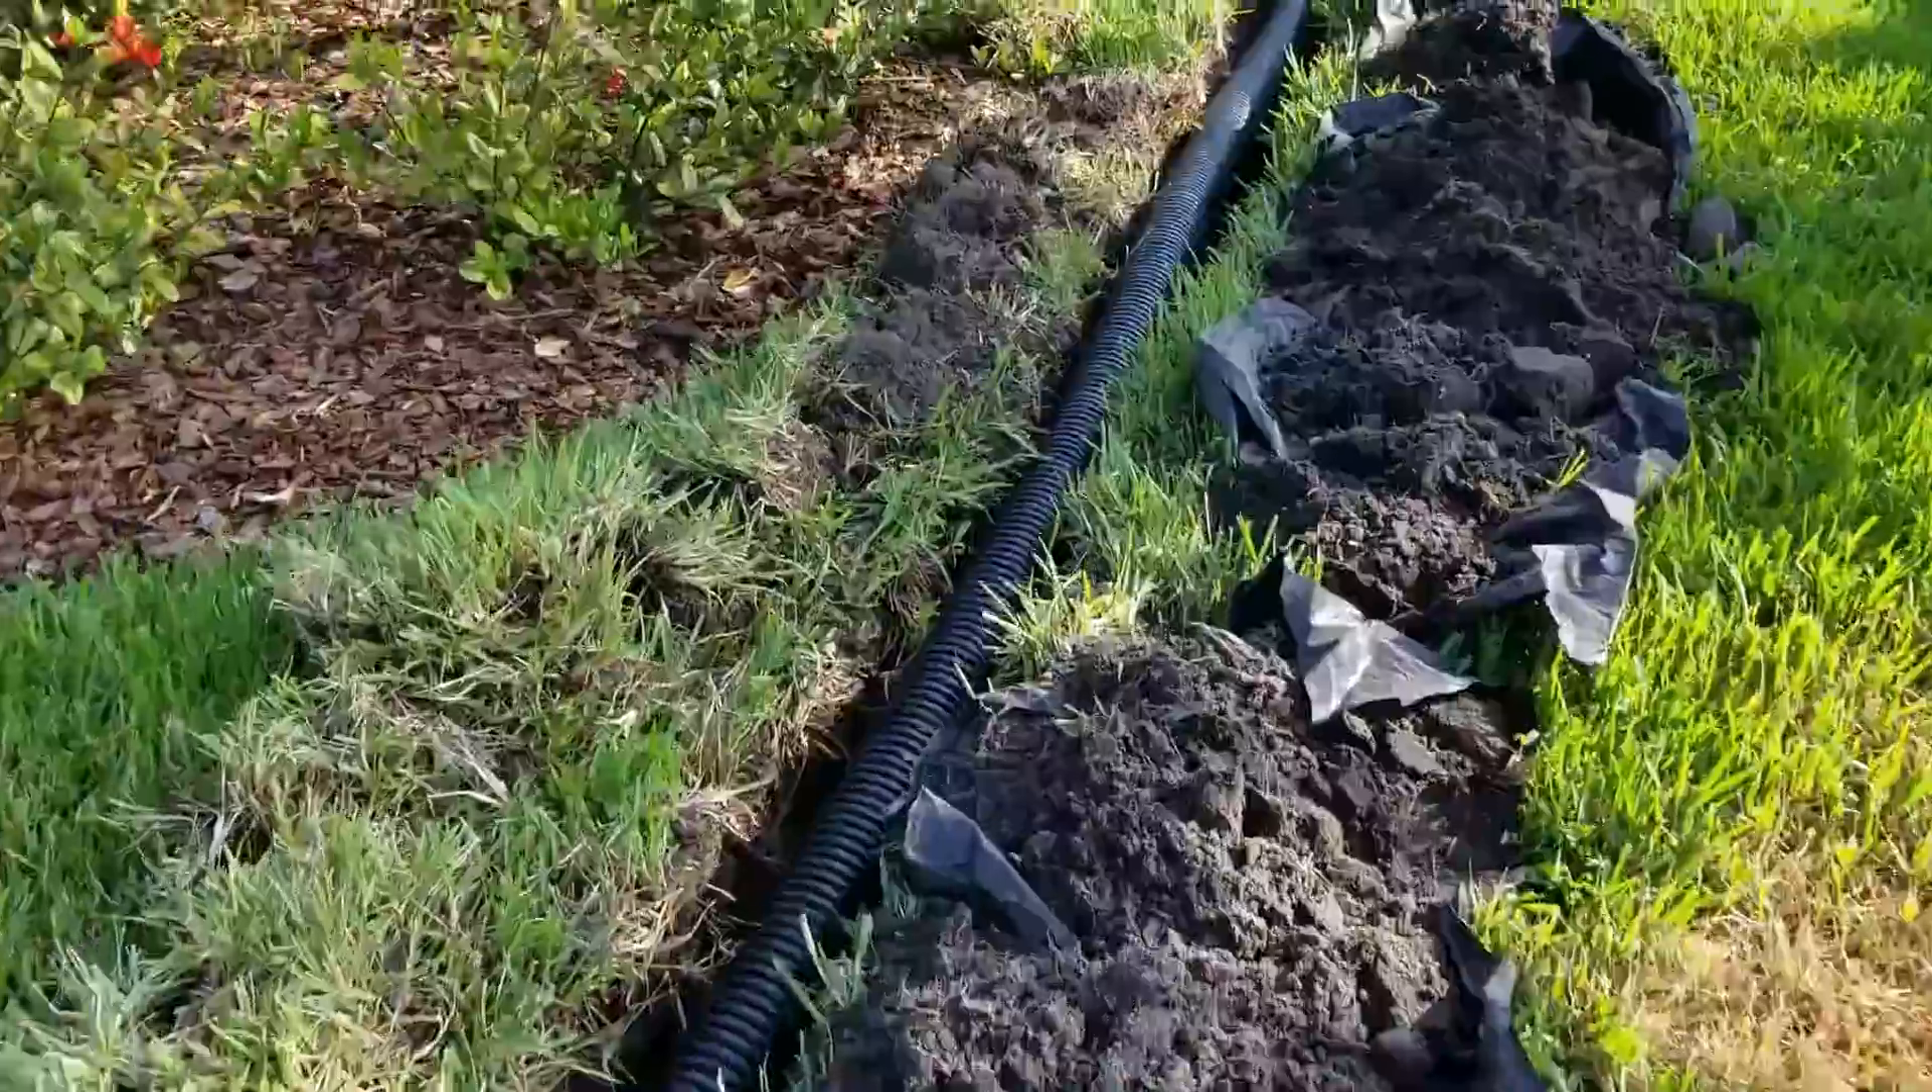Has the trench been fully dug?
Yes.